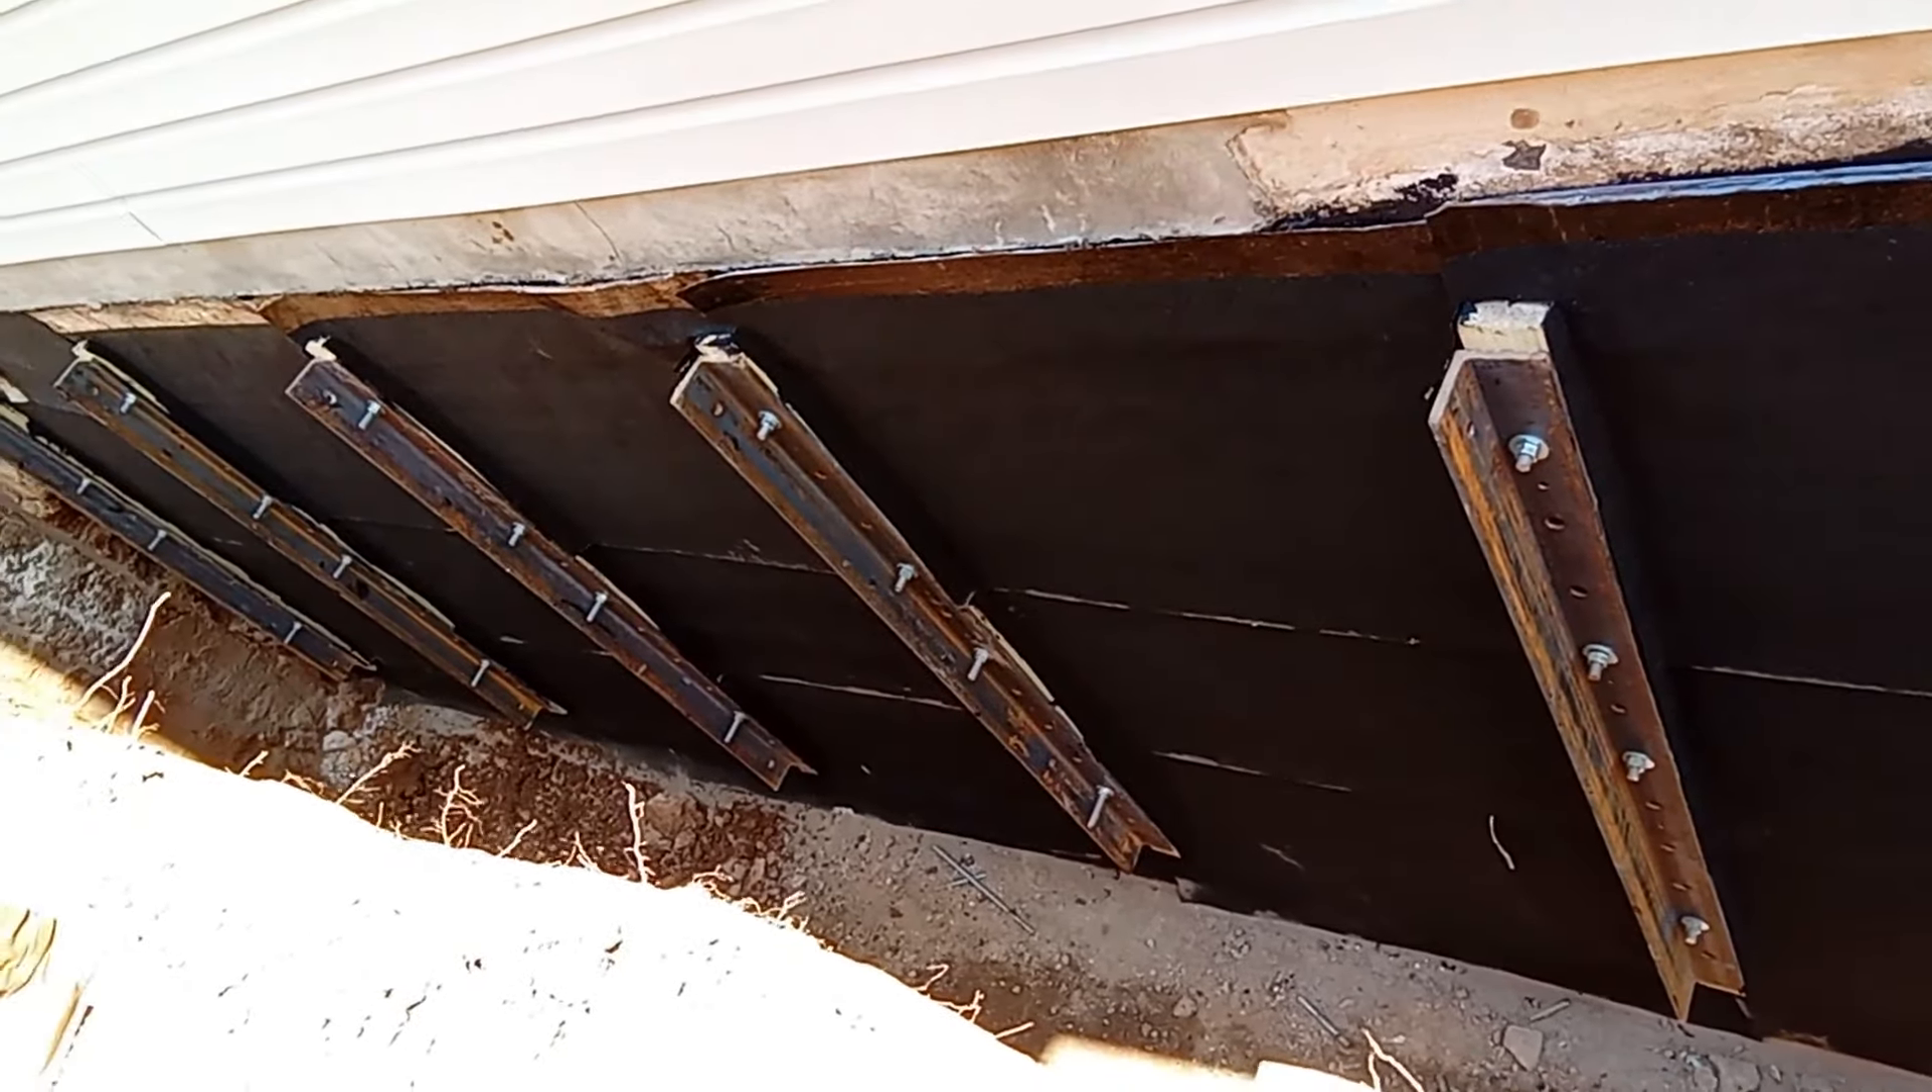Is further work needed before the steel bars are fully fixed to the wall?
No.